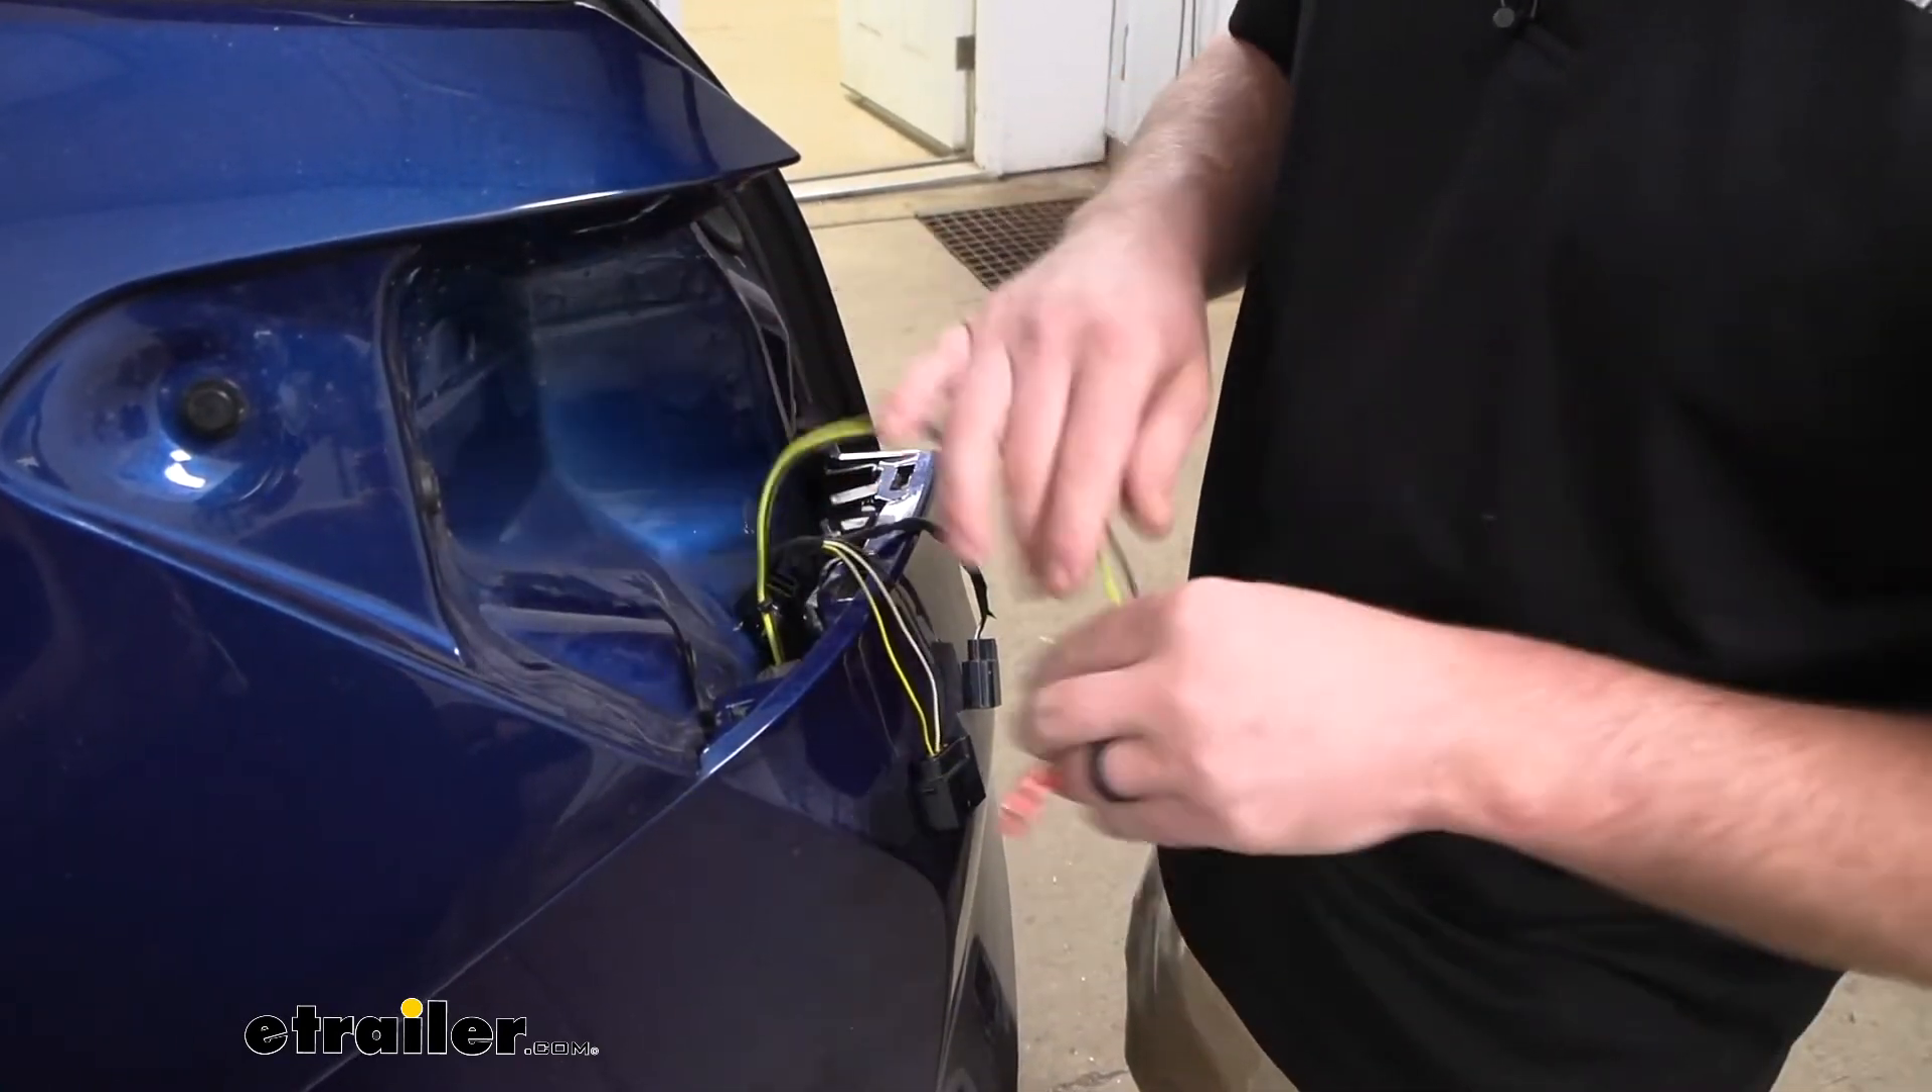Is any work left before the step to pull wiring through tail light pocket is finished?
No.